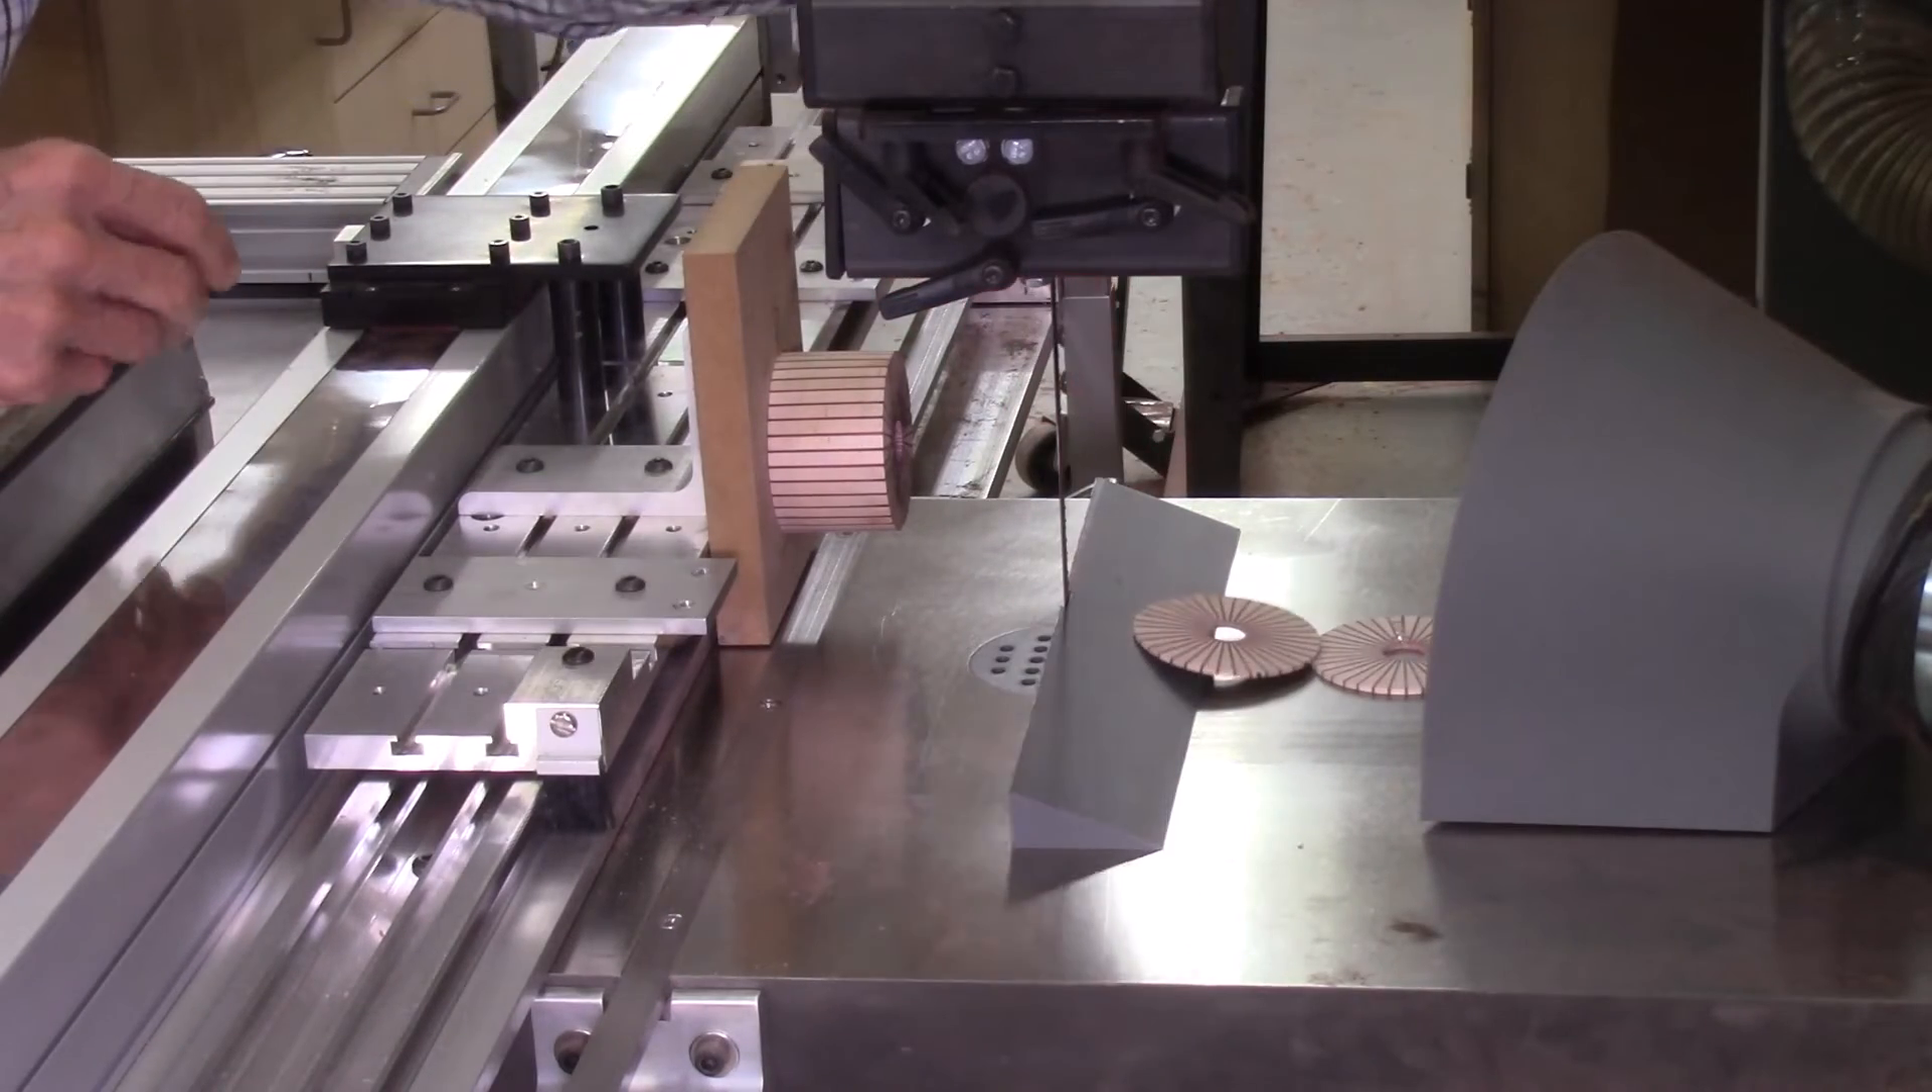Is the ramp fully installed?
Yes.